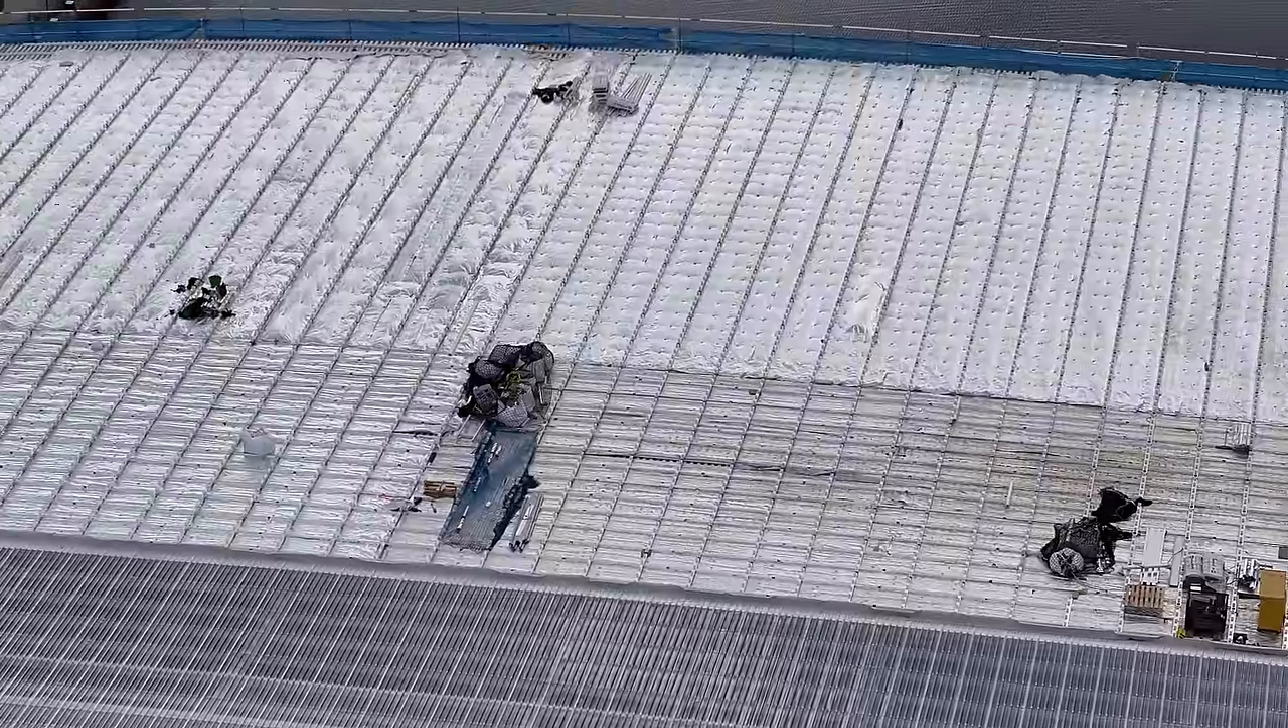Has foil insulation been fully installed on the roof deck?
No.